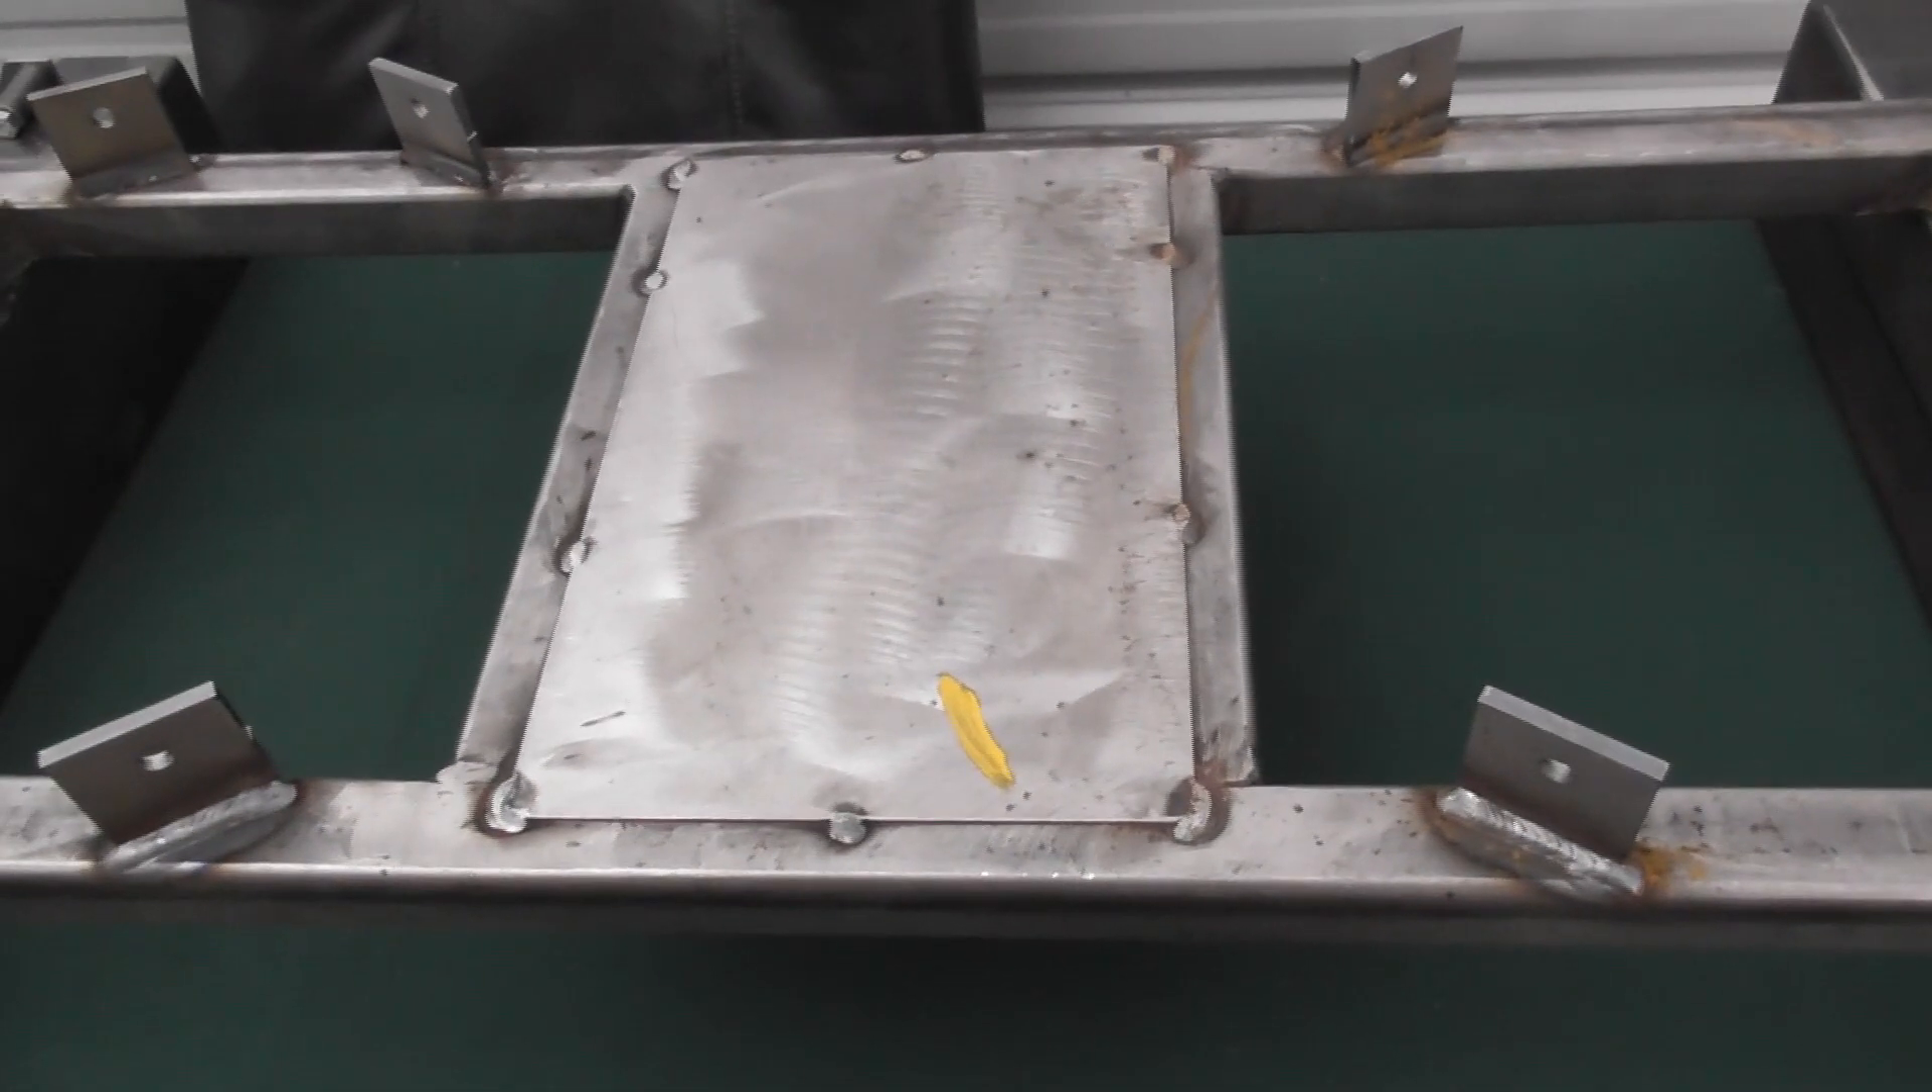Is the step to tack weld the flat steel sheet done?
Yes.